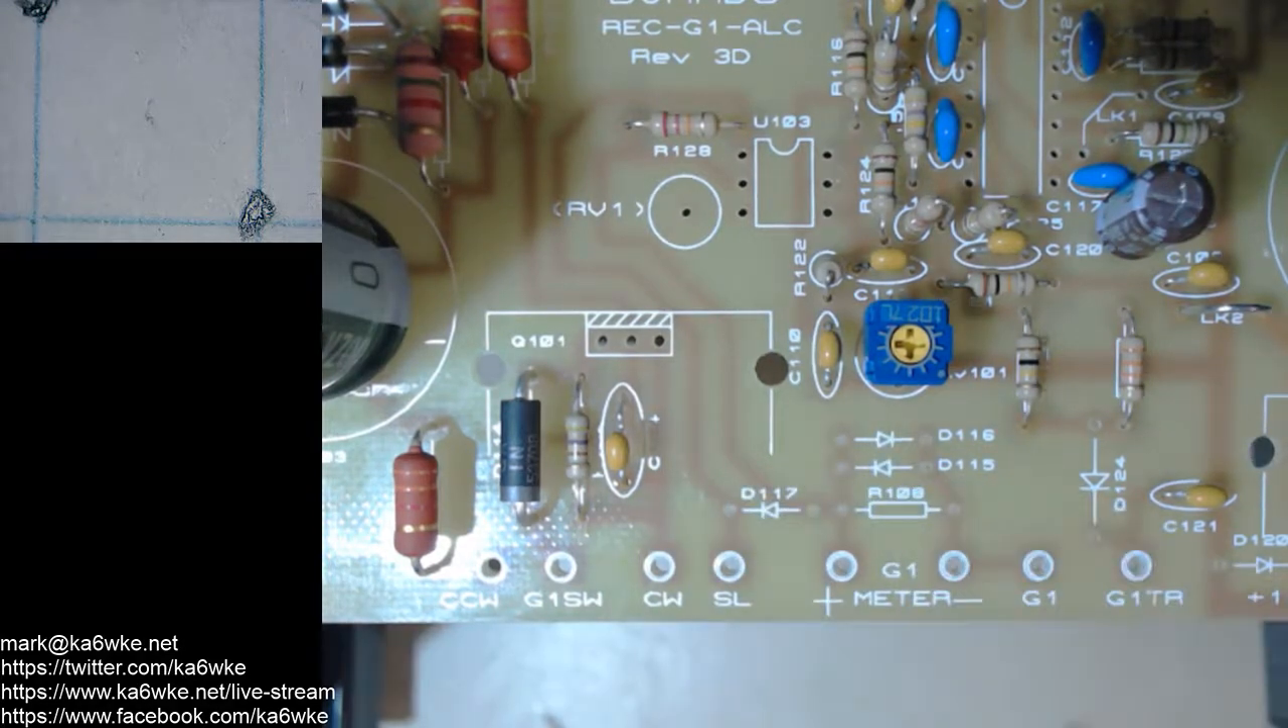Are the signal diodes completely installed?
No.